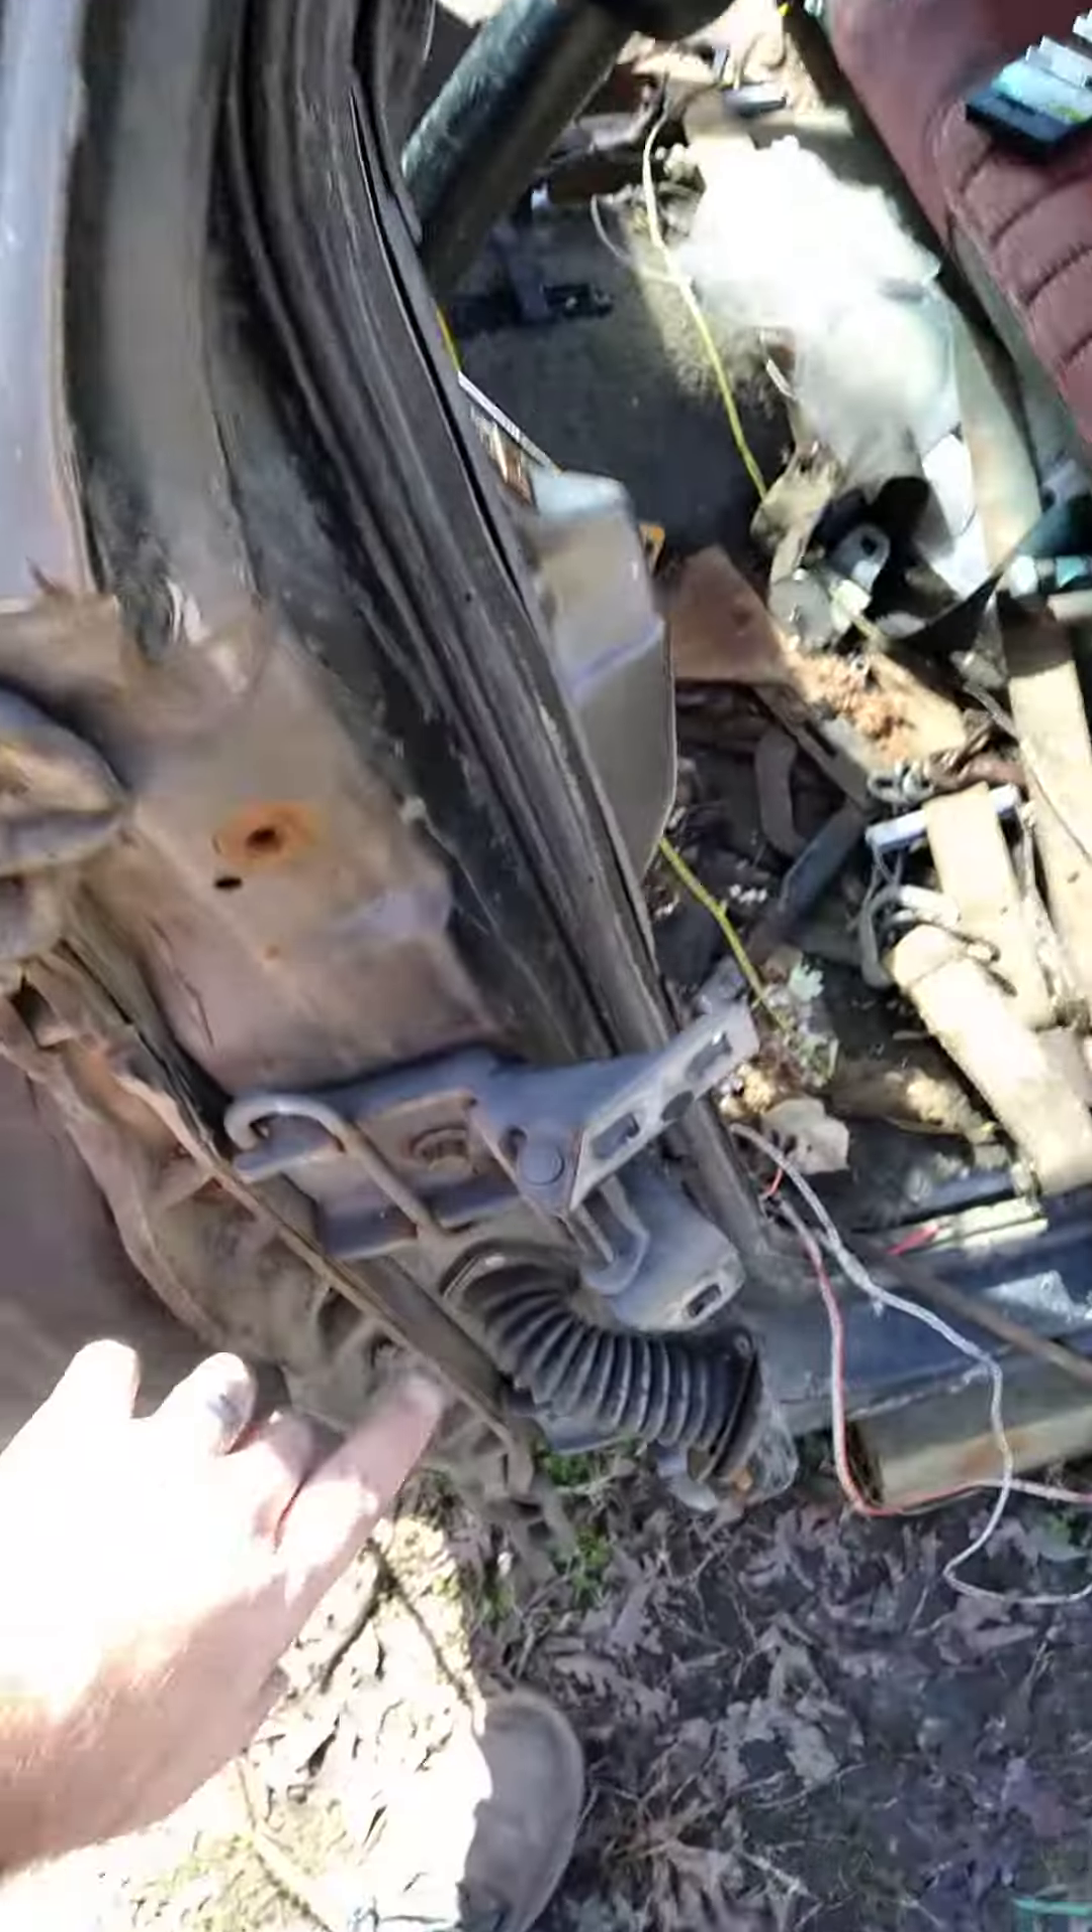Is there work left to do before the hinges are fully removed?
Yes.